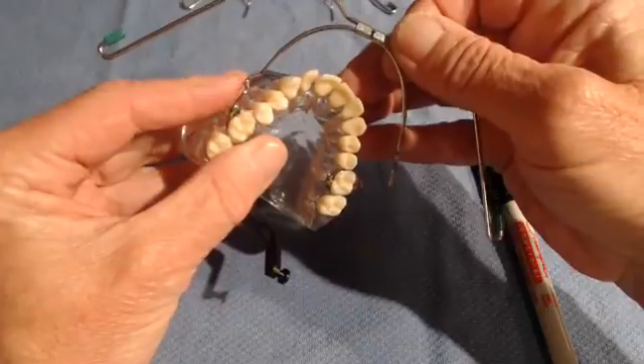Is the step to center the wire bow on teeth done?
No.